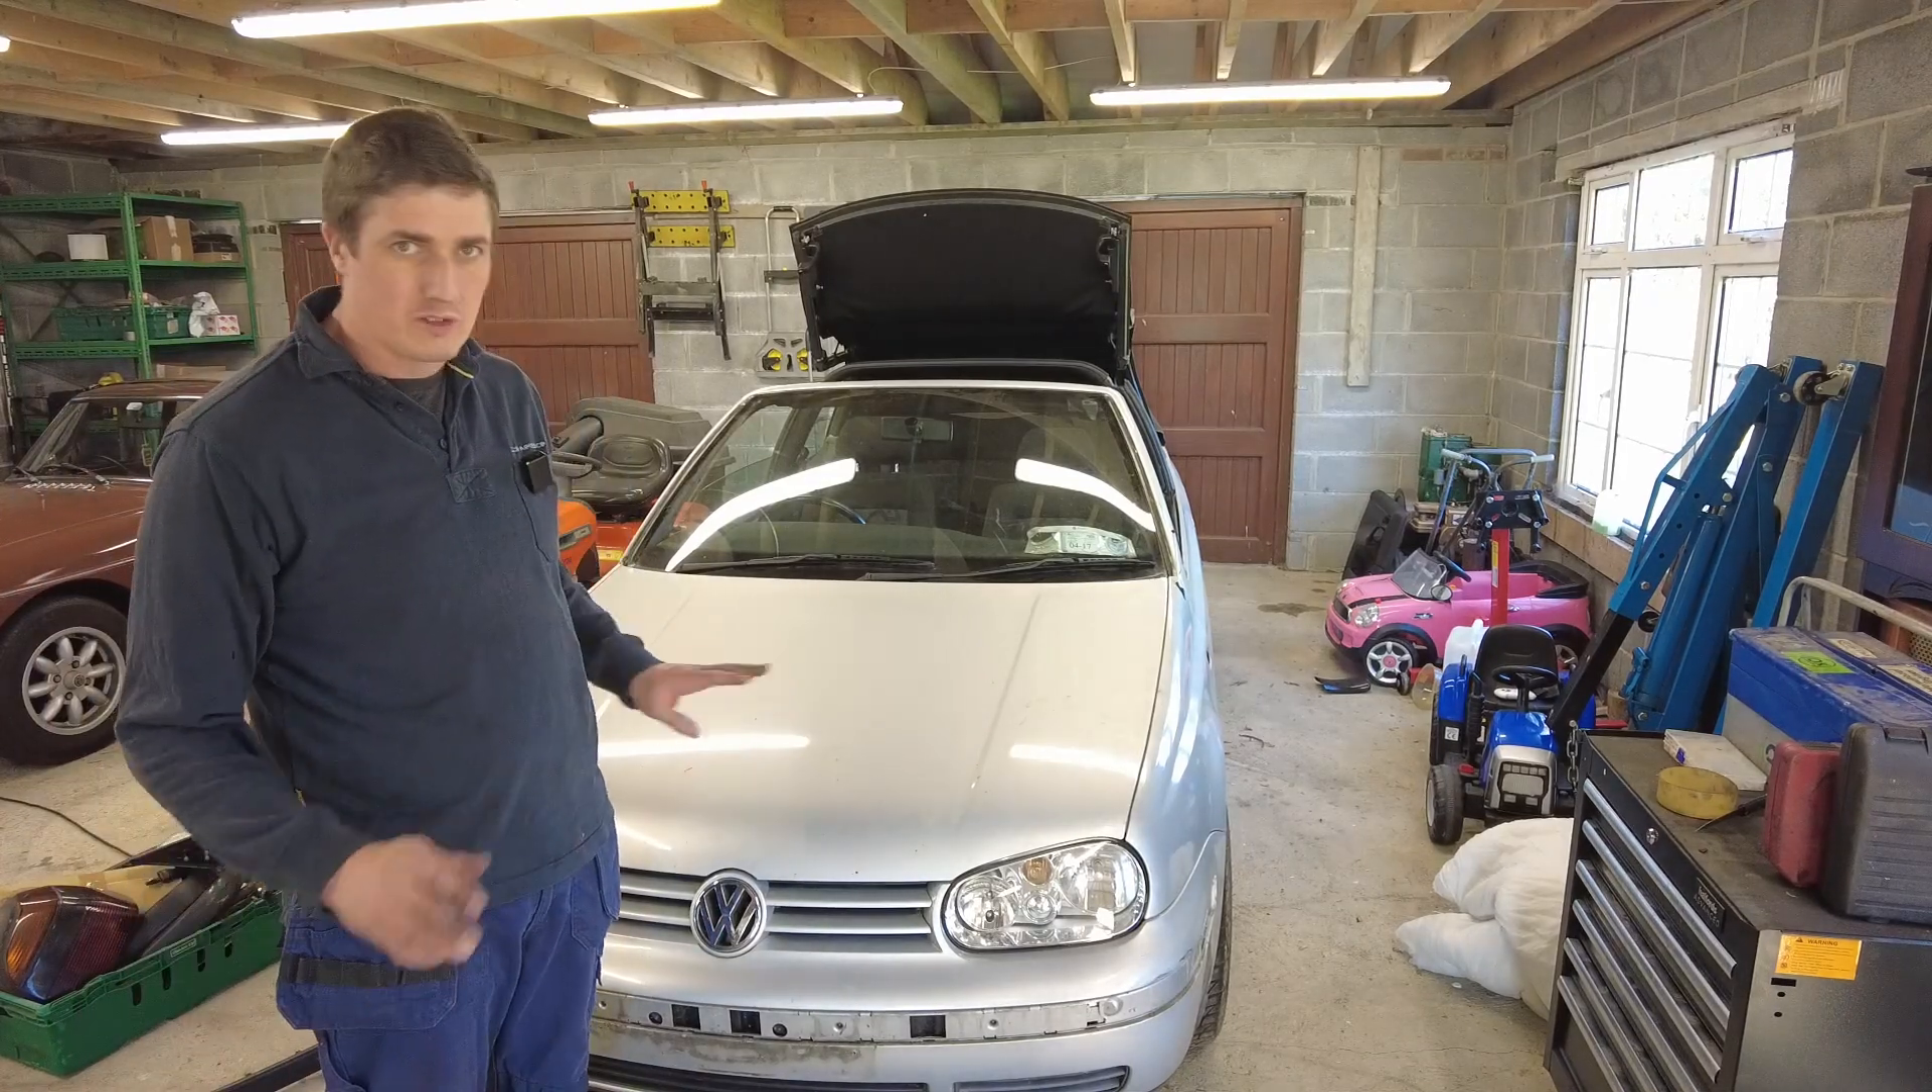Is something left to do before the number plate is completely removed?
No.